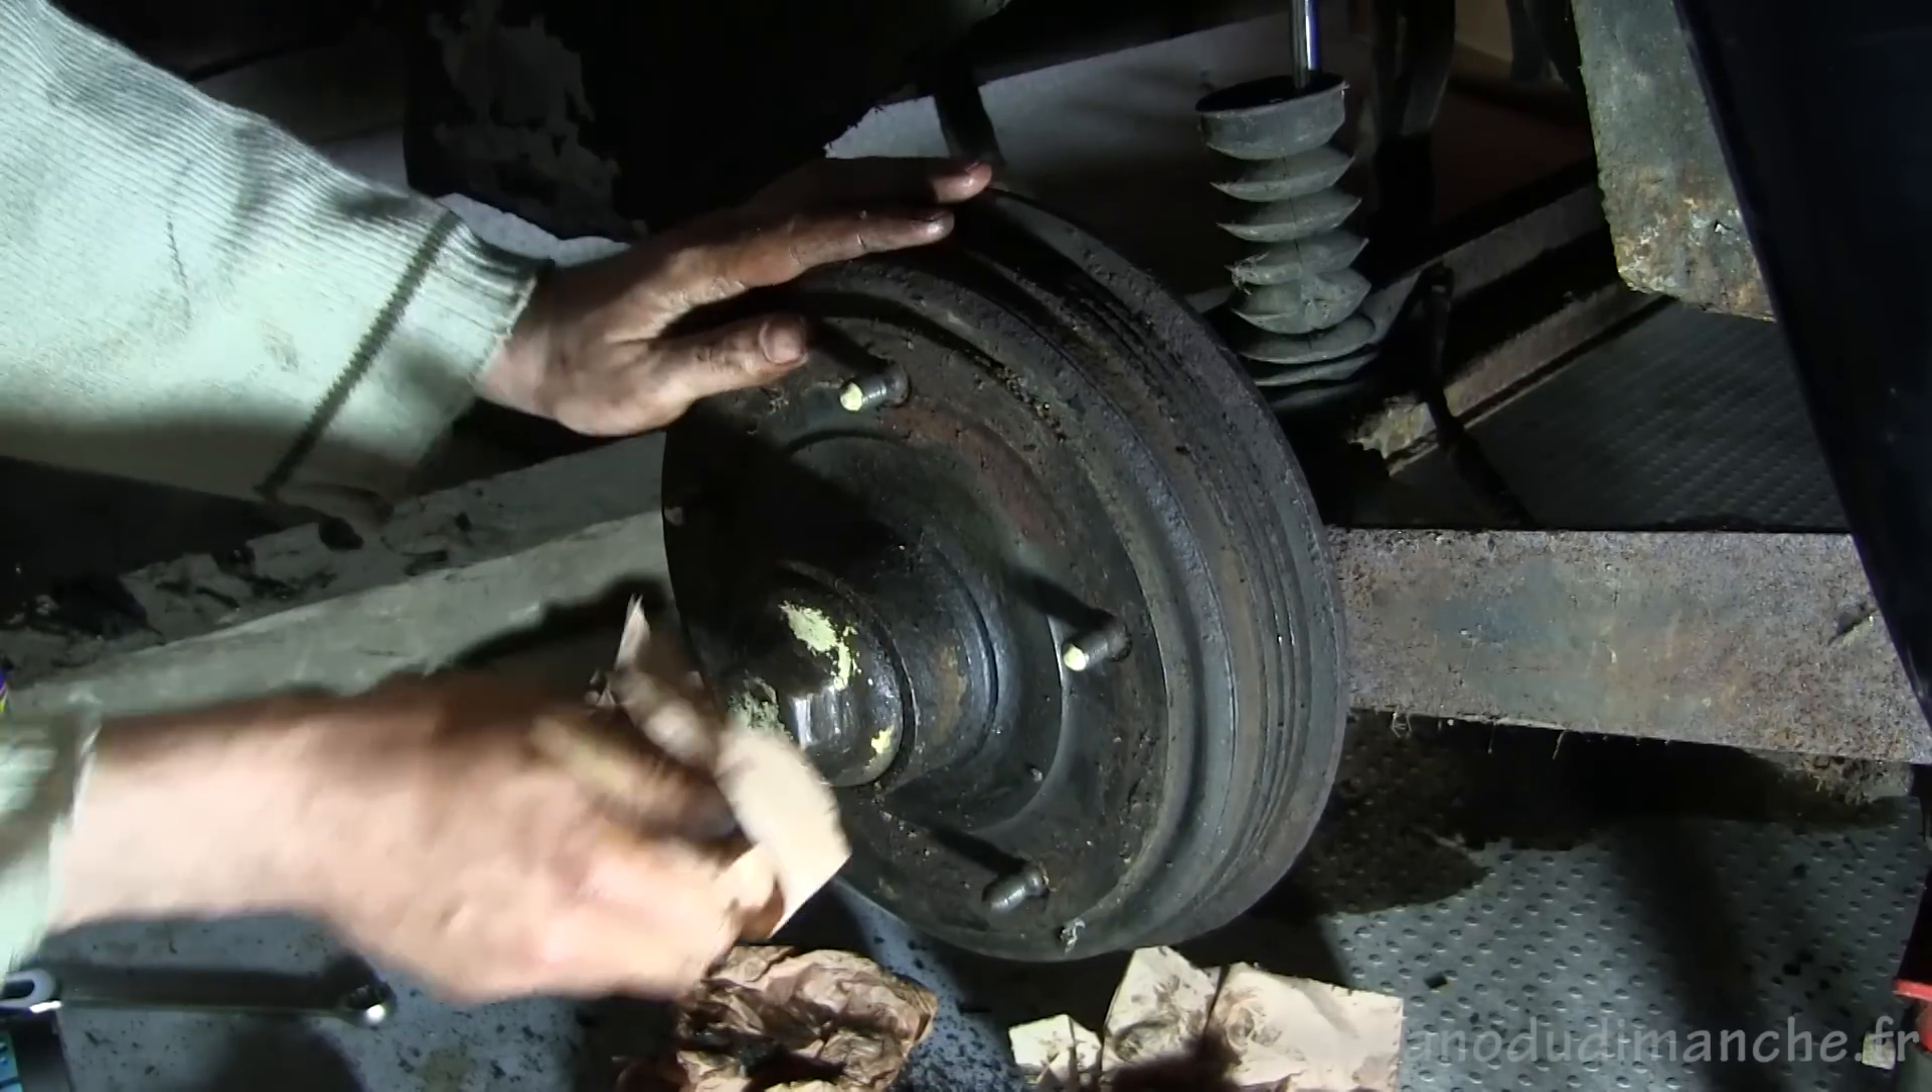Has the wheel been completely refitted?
No.